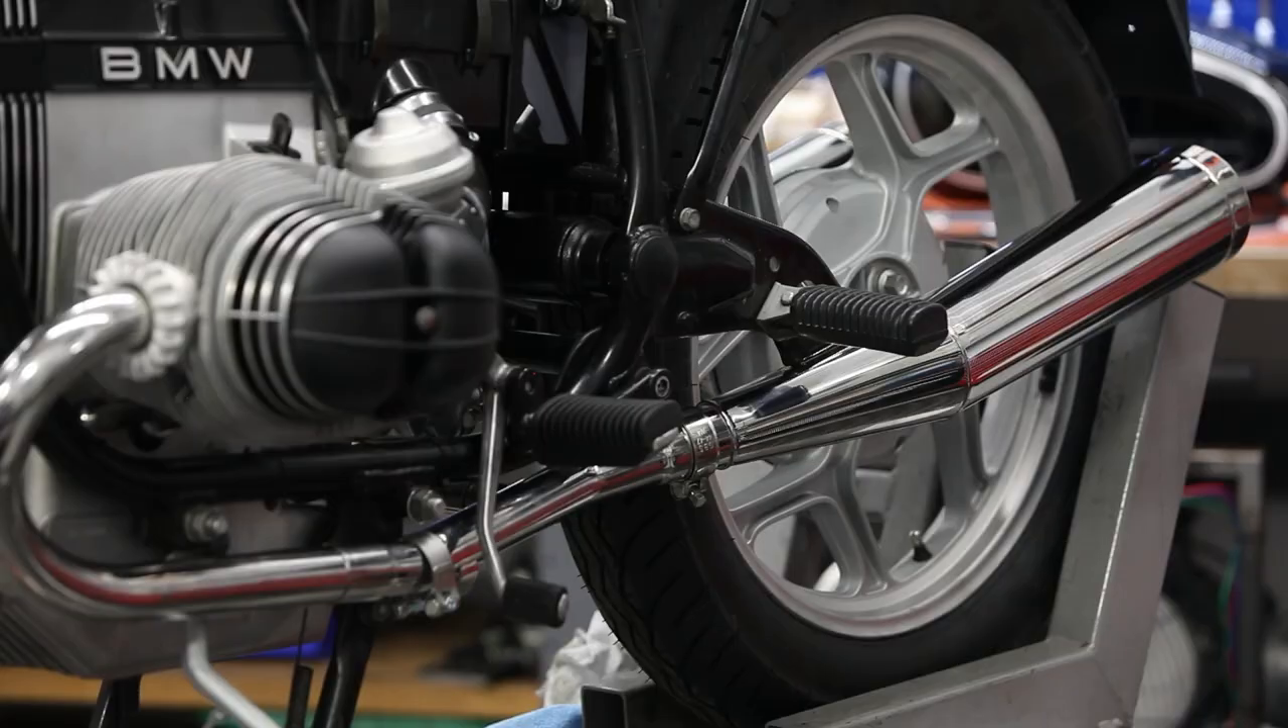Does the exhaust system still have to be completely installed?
No.